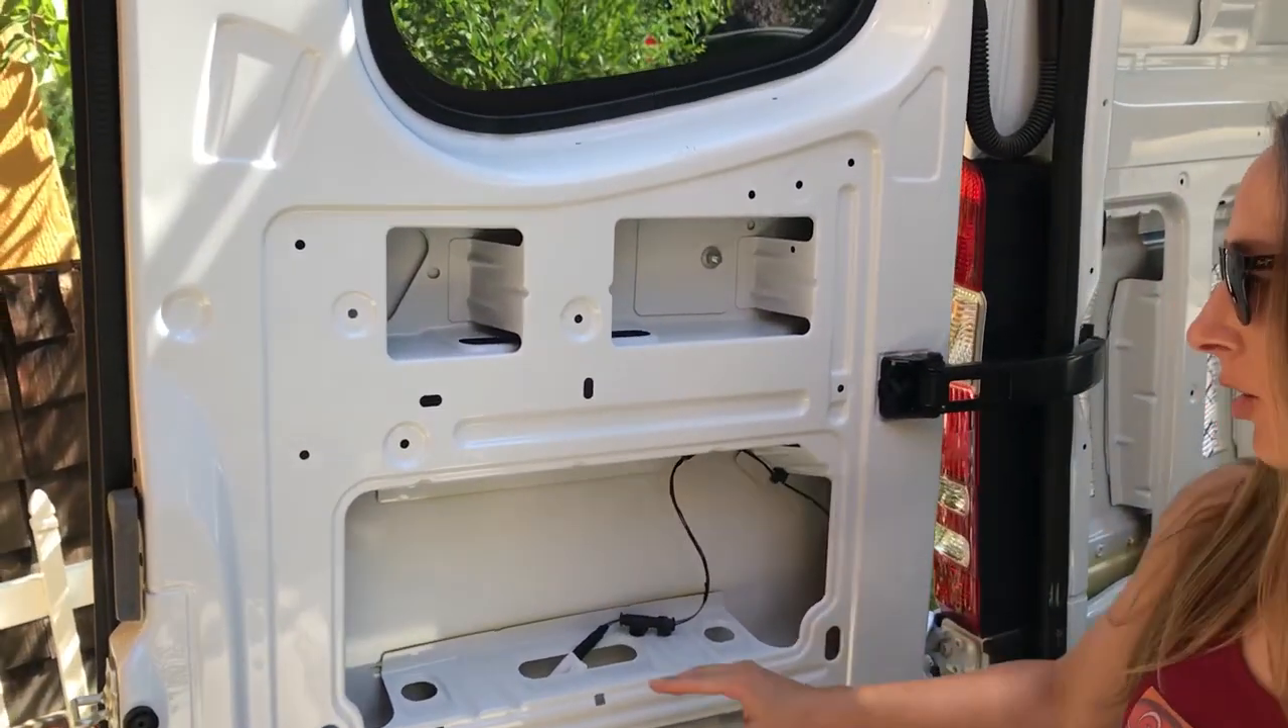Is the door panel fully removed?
Yes.